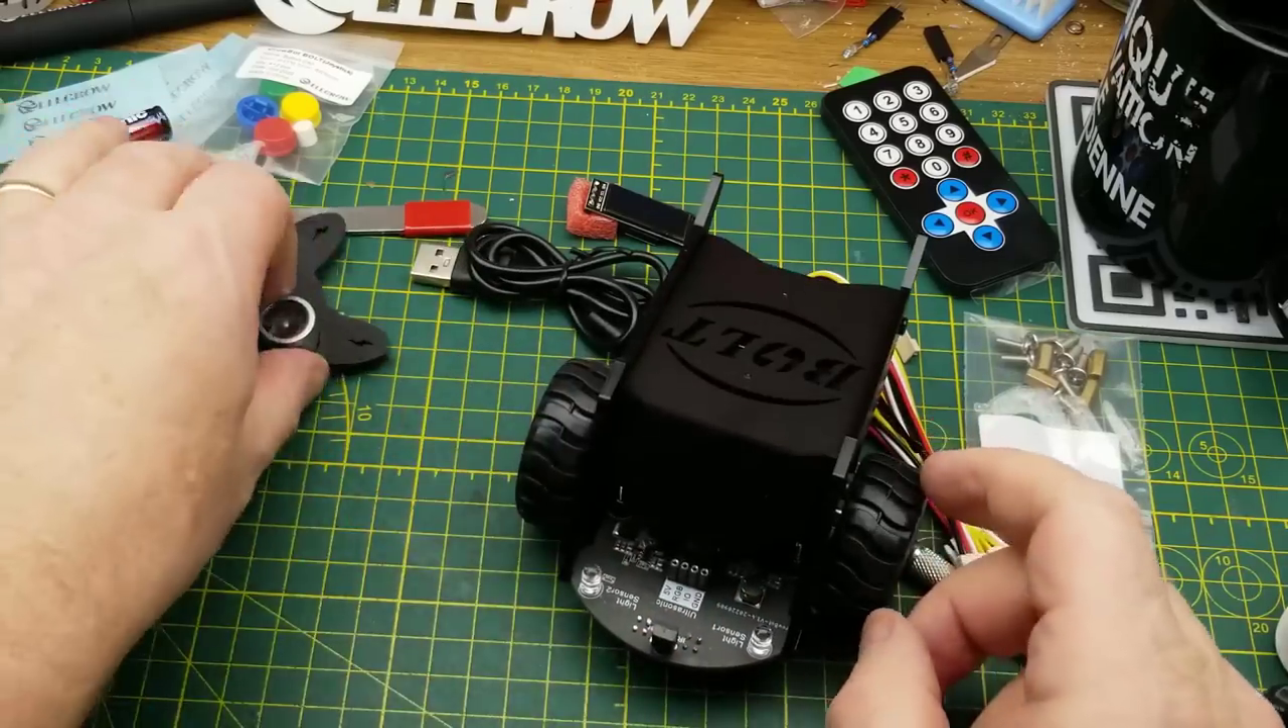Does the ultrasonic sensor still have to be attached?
Yes.